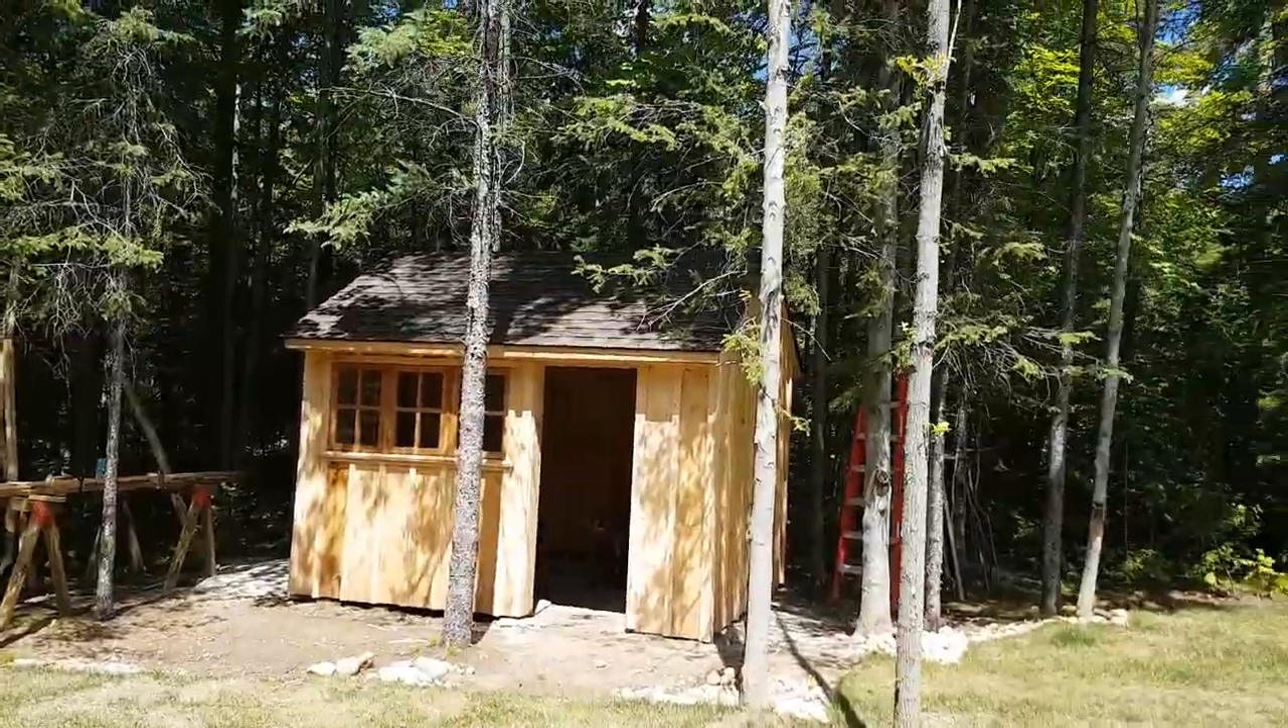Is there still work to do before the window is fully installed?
No.